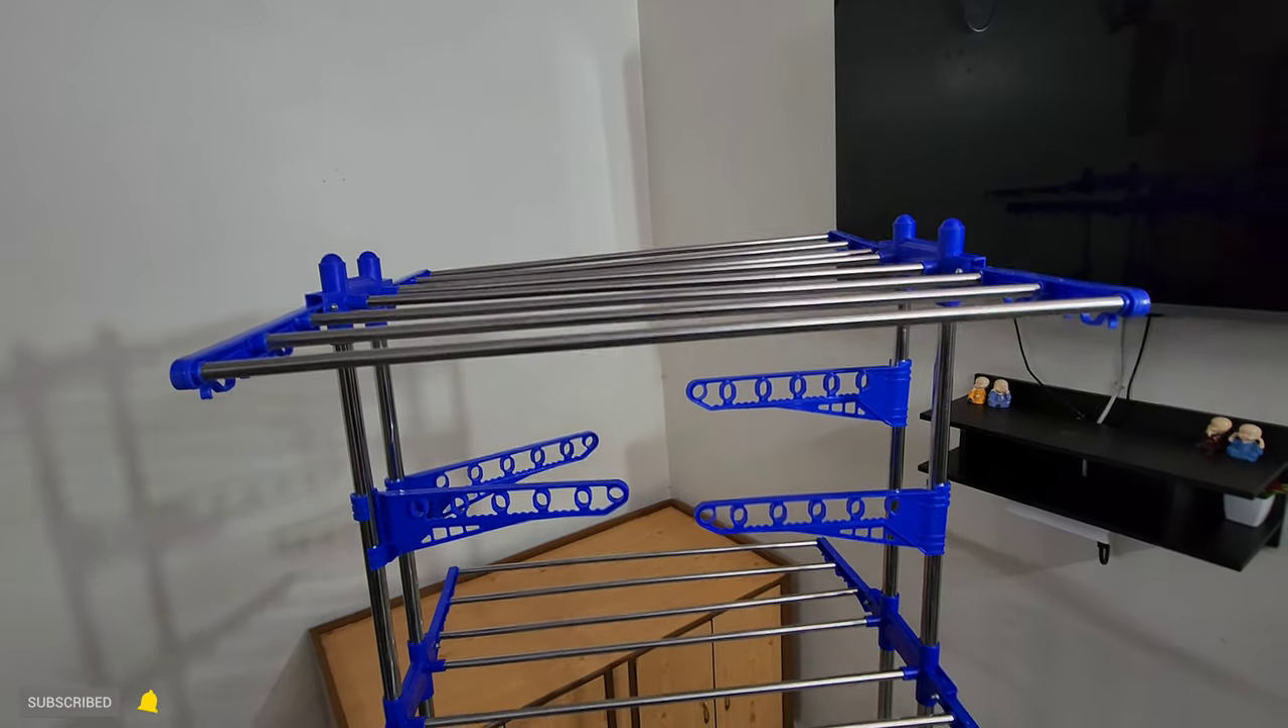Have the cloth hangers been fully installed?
Yes.